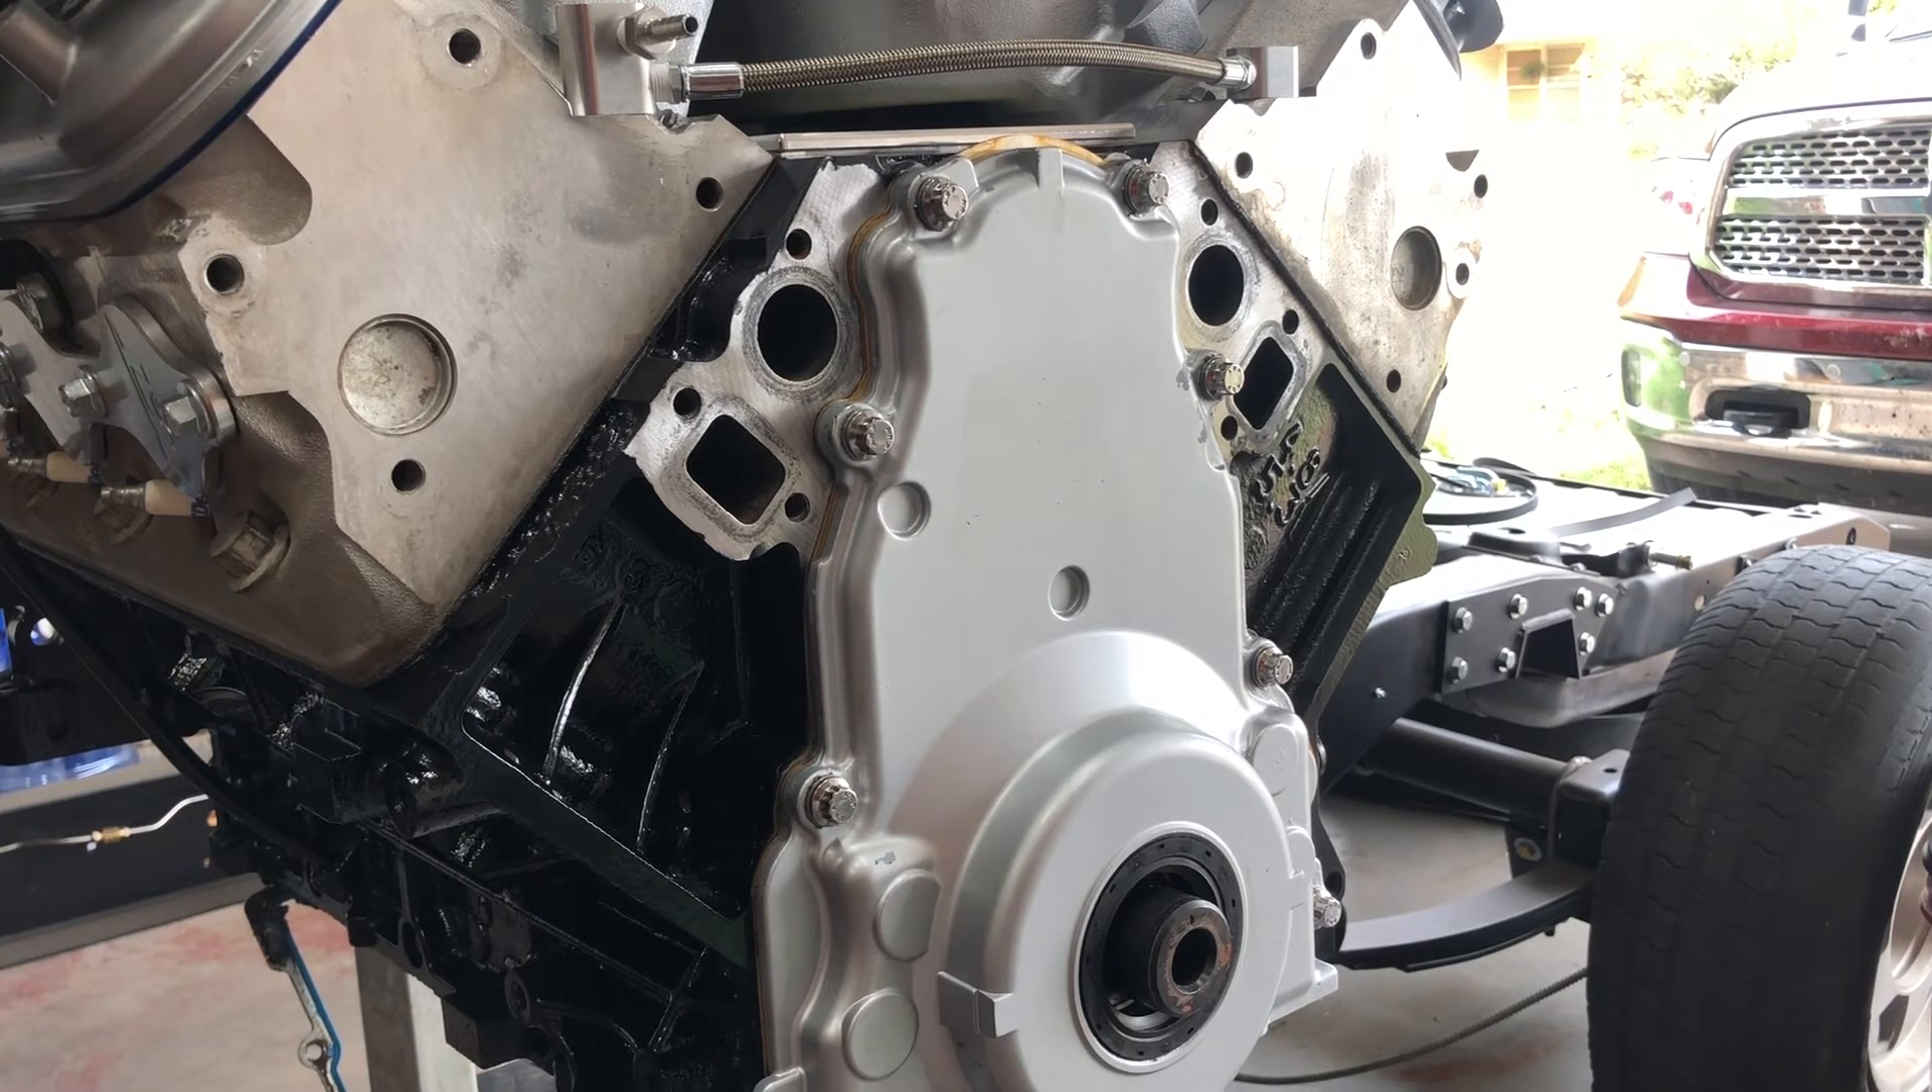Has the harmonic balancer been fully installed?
No.